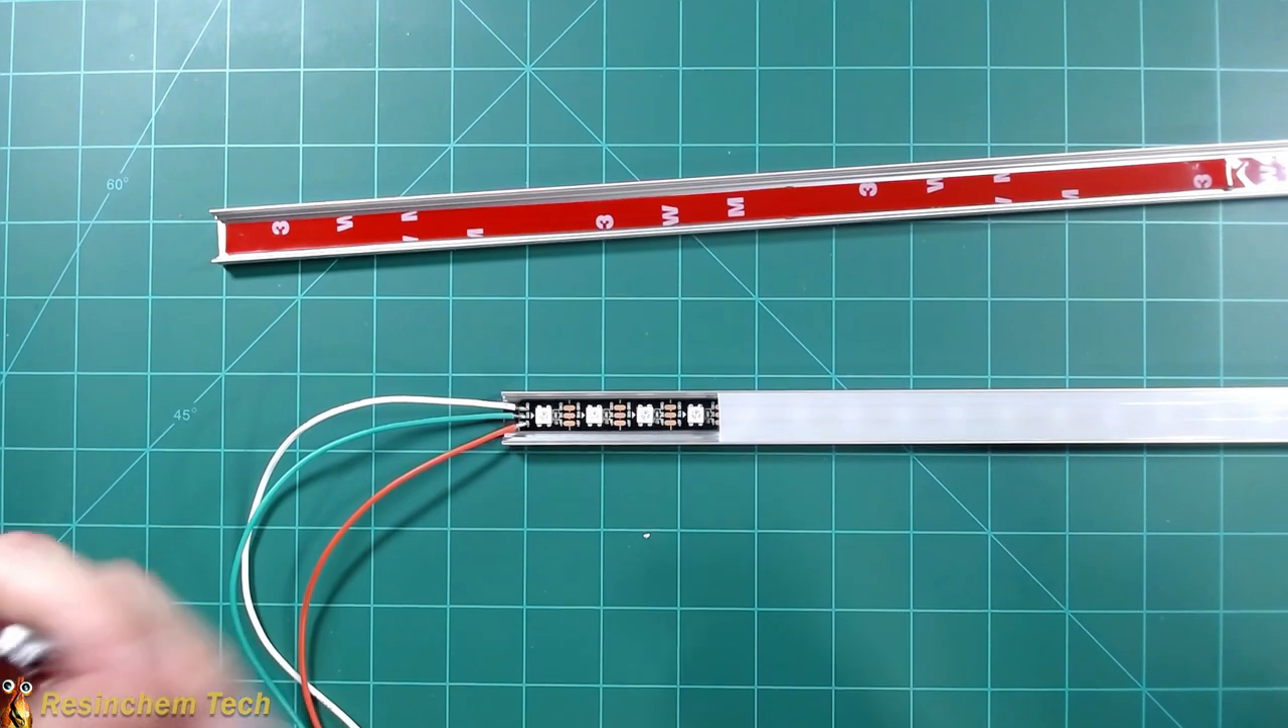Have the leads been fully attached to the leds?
Yes.